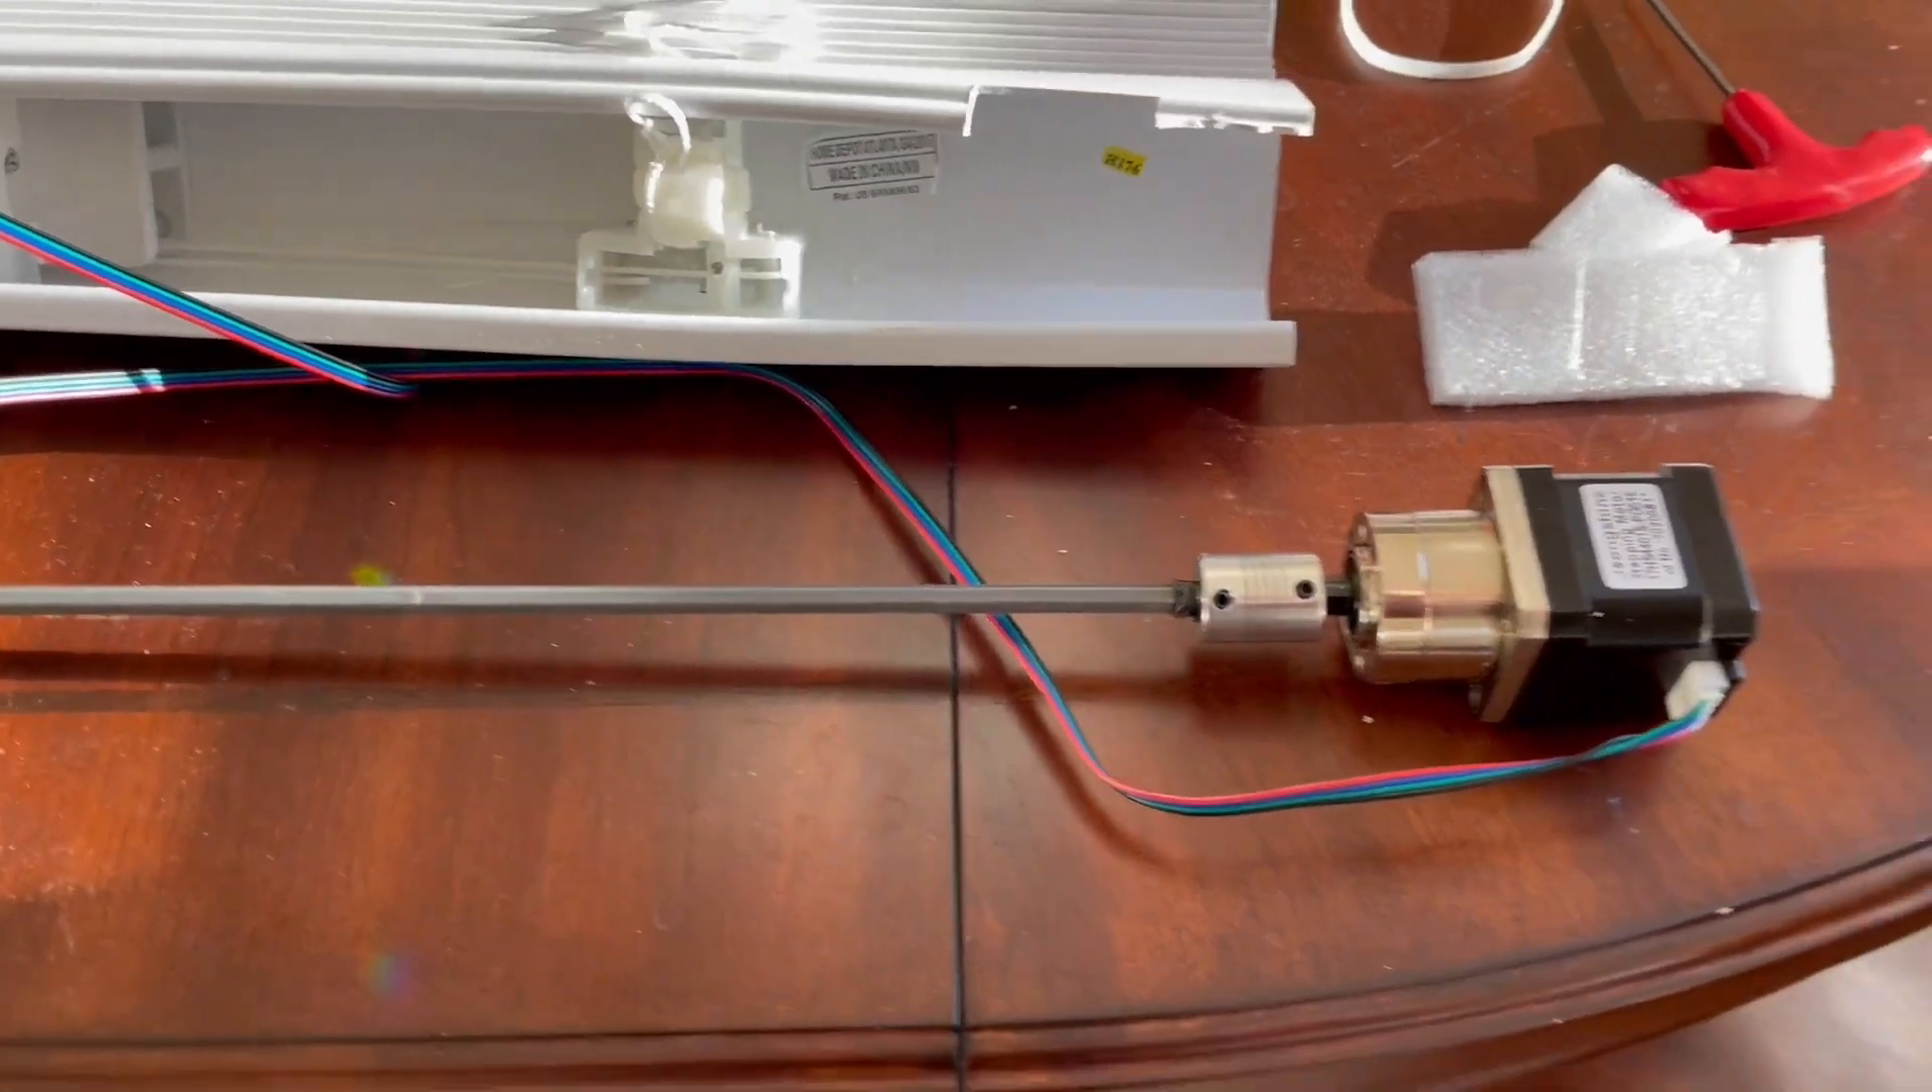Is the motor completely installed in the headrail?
No.